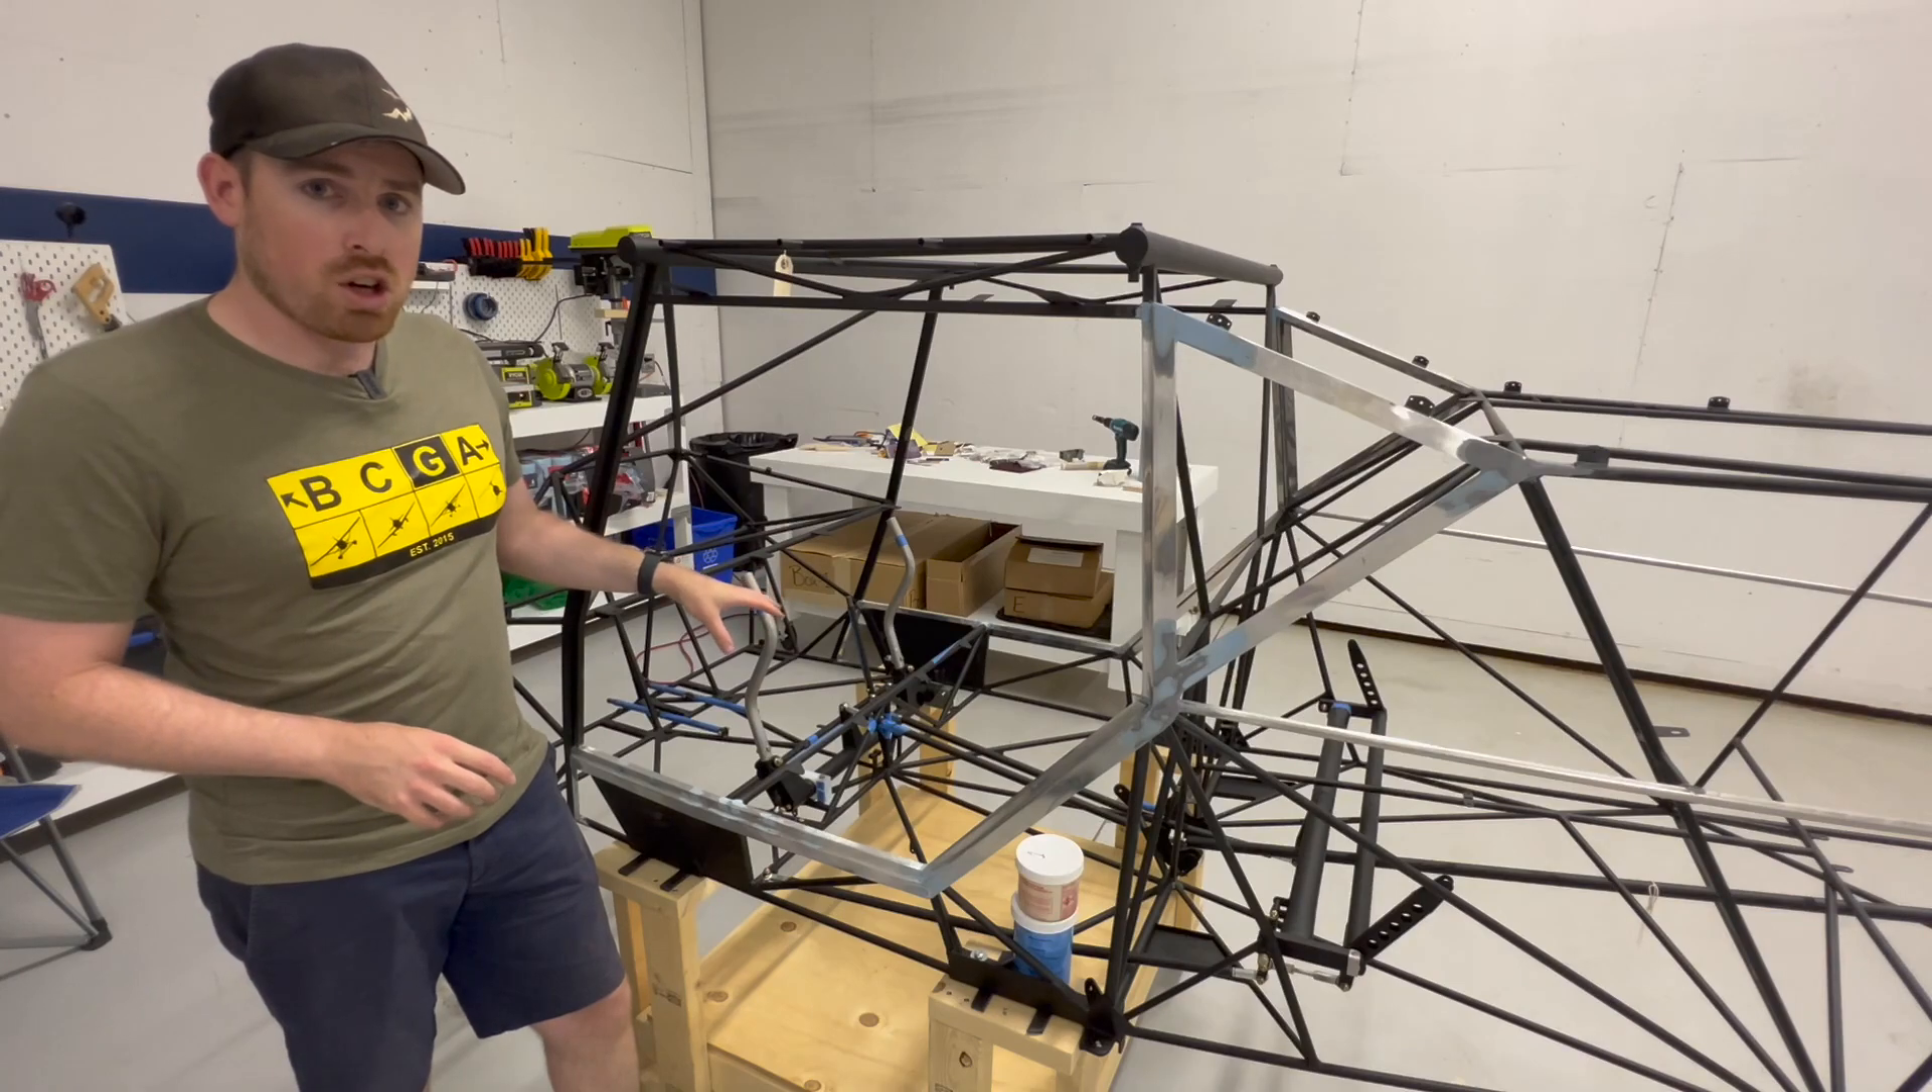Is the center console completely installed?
No.